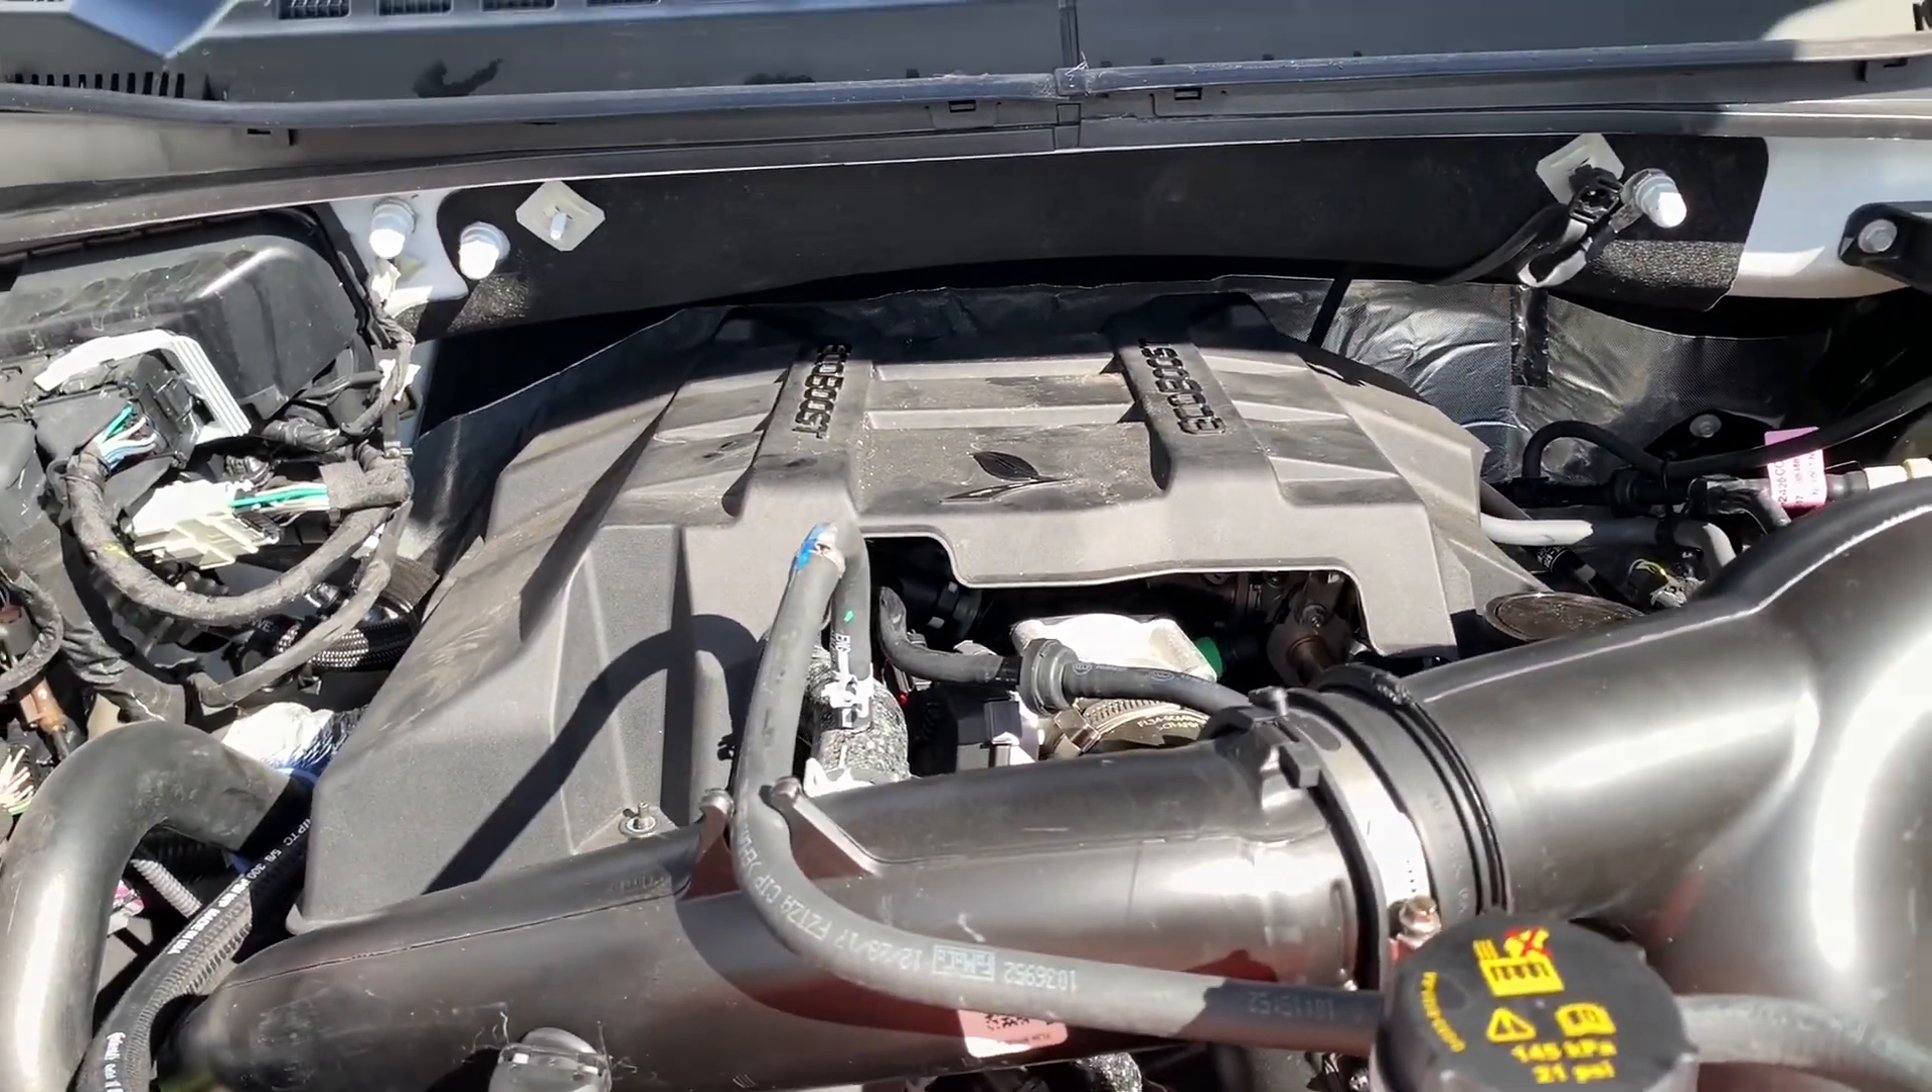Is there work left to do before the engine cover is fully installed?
No.